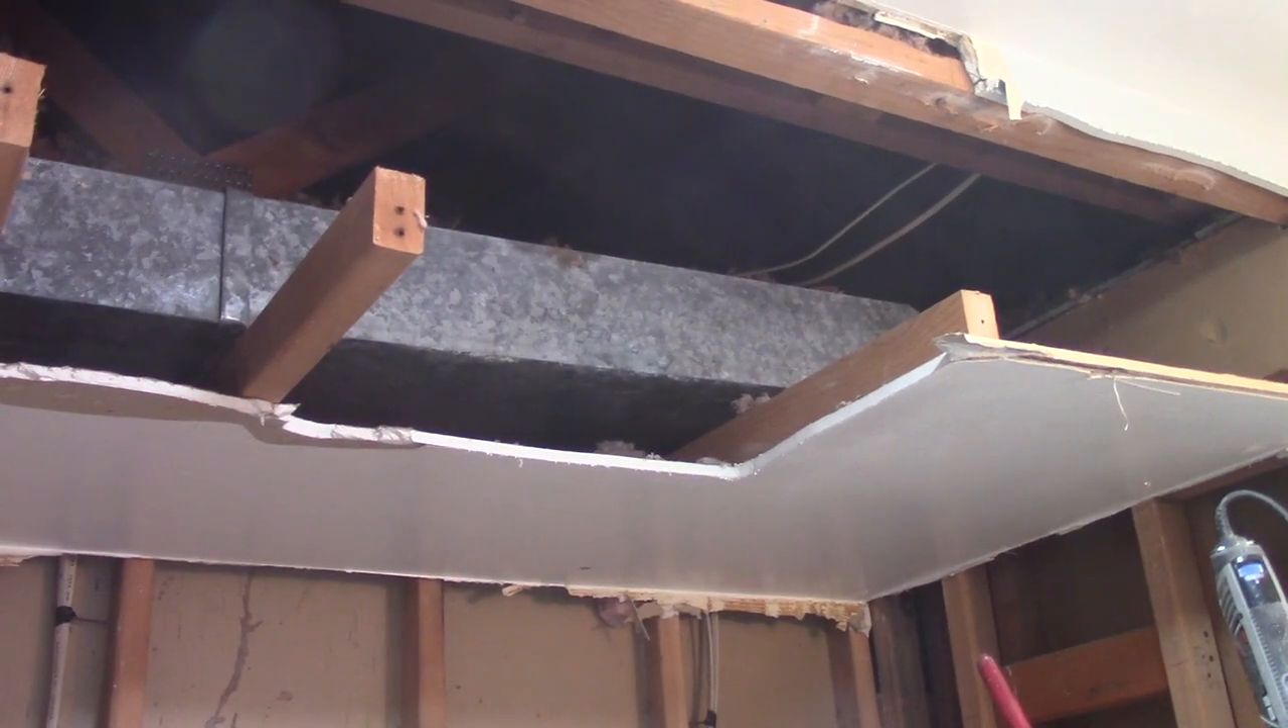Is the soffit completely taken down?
No.